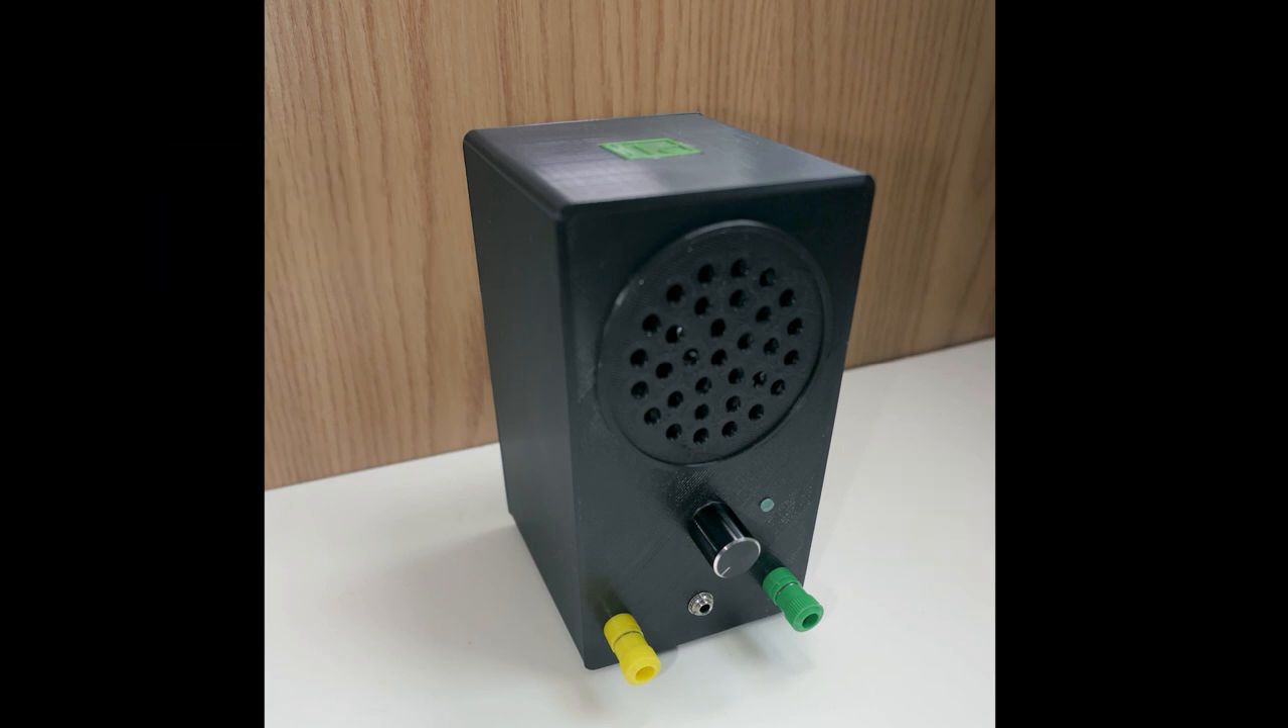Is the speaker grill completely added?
Yes.